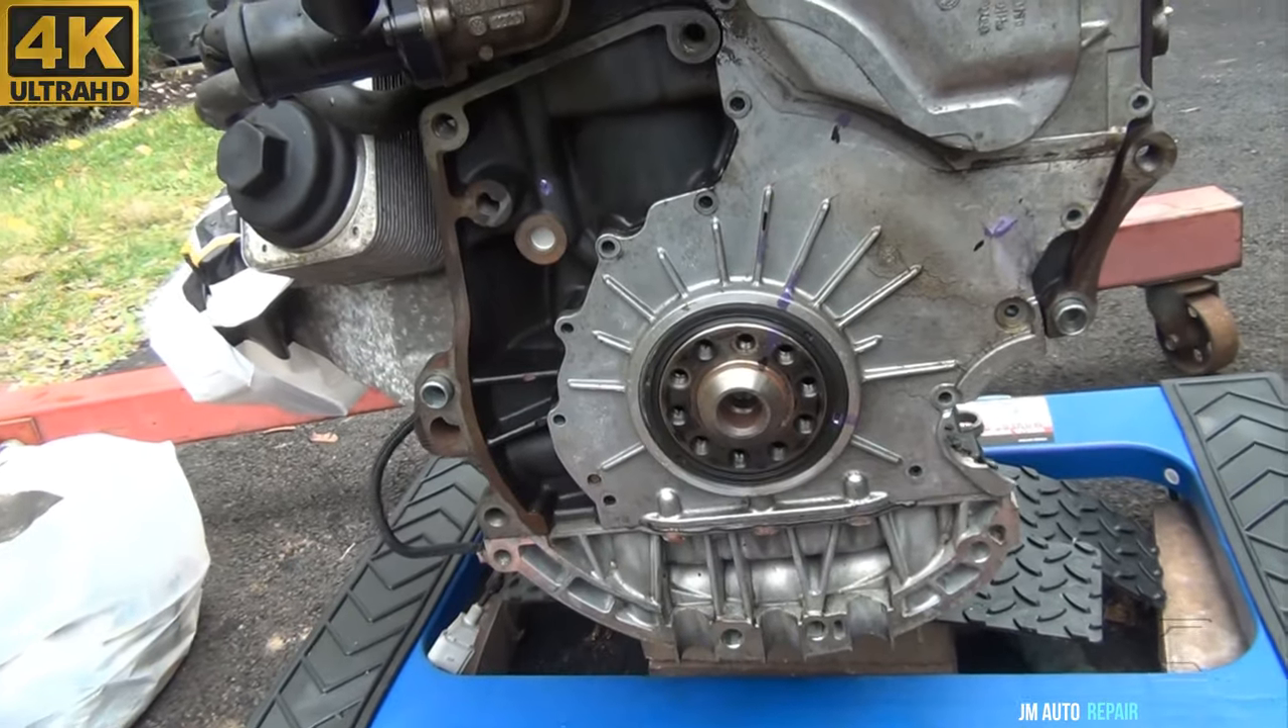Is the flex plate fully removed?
Yes.